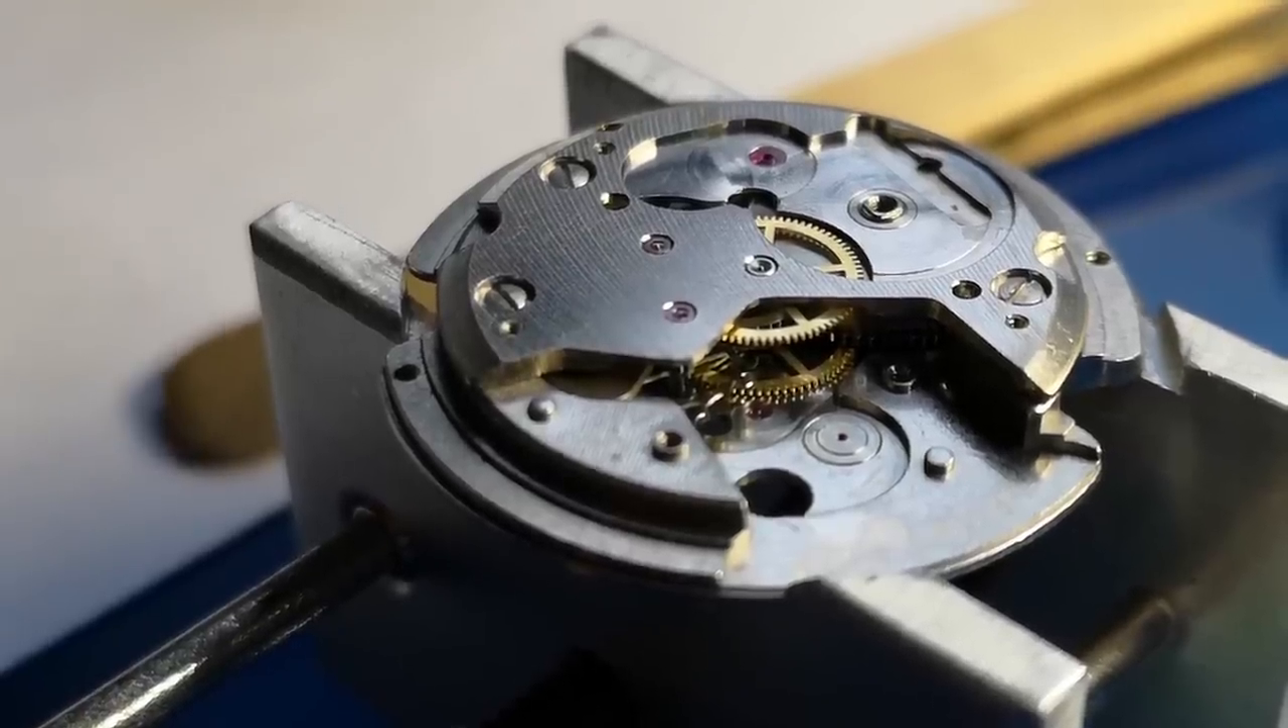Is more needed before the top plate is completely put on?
No.